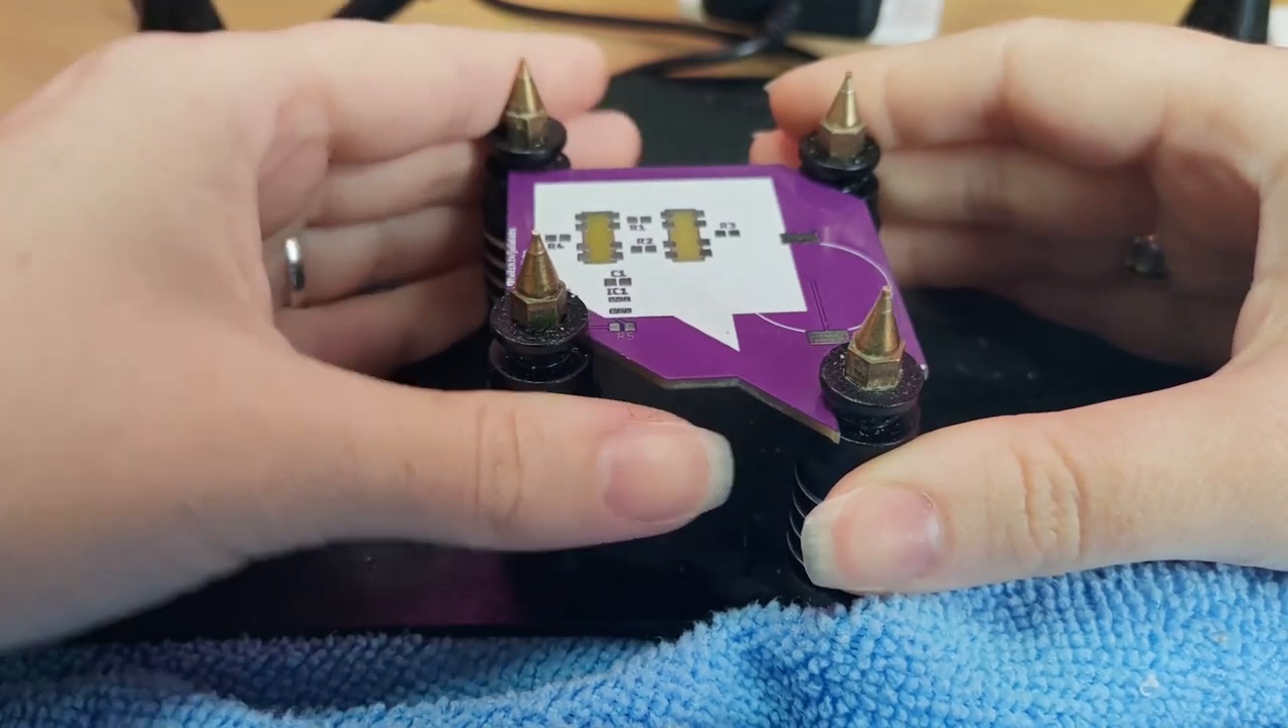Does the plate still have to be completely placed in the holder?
No.